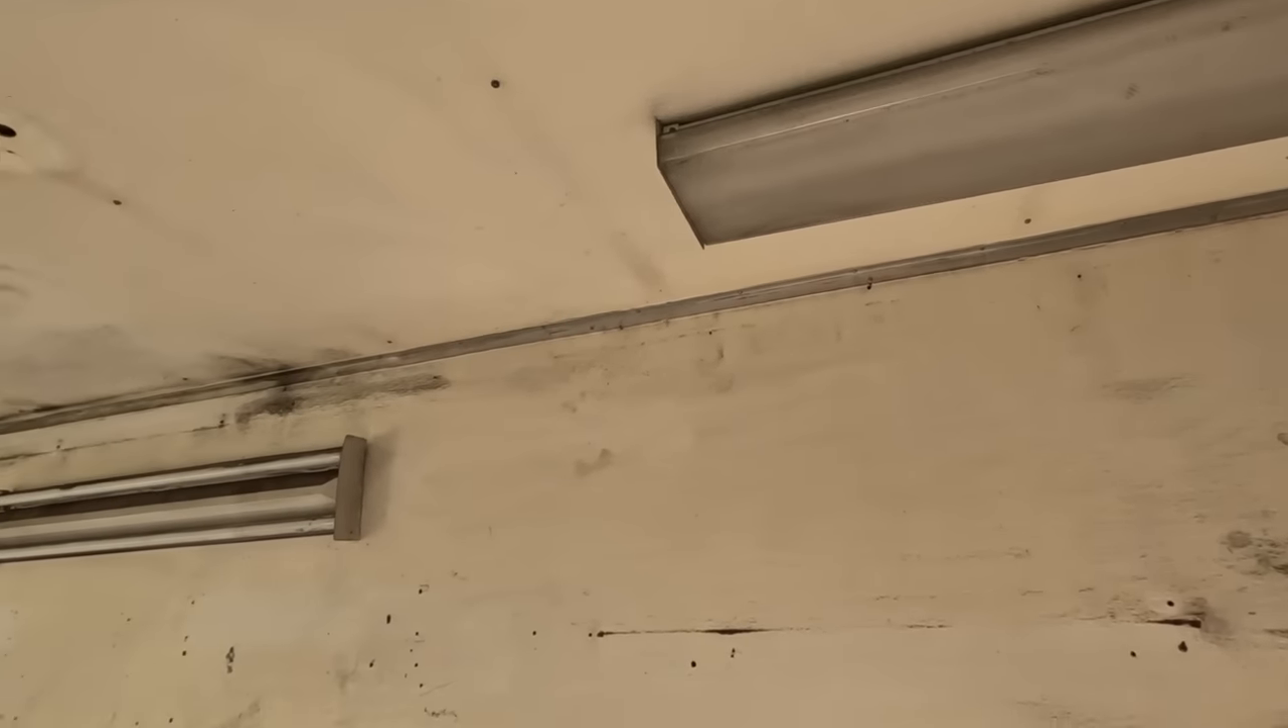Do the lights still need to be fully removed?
Yes.